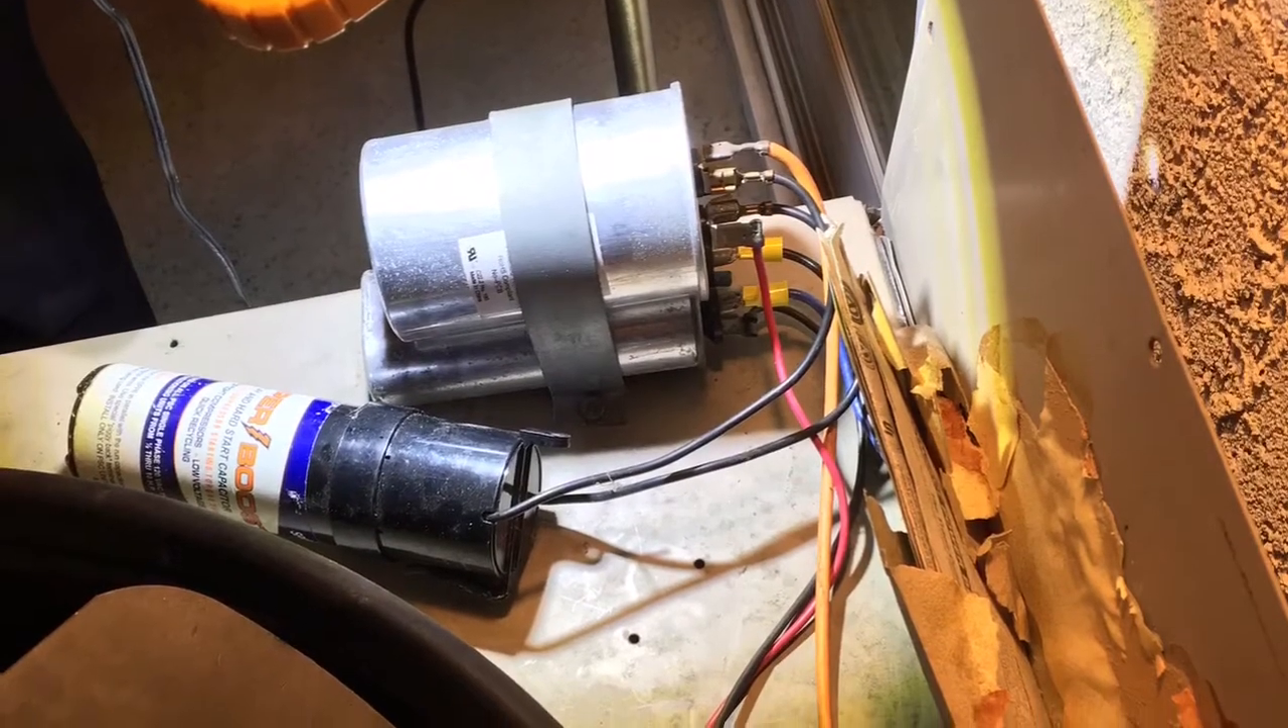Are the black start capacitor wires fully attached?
Yes.